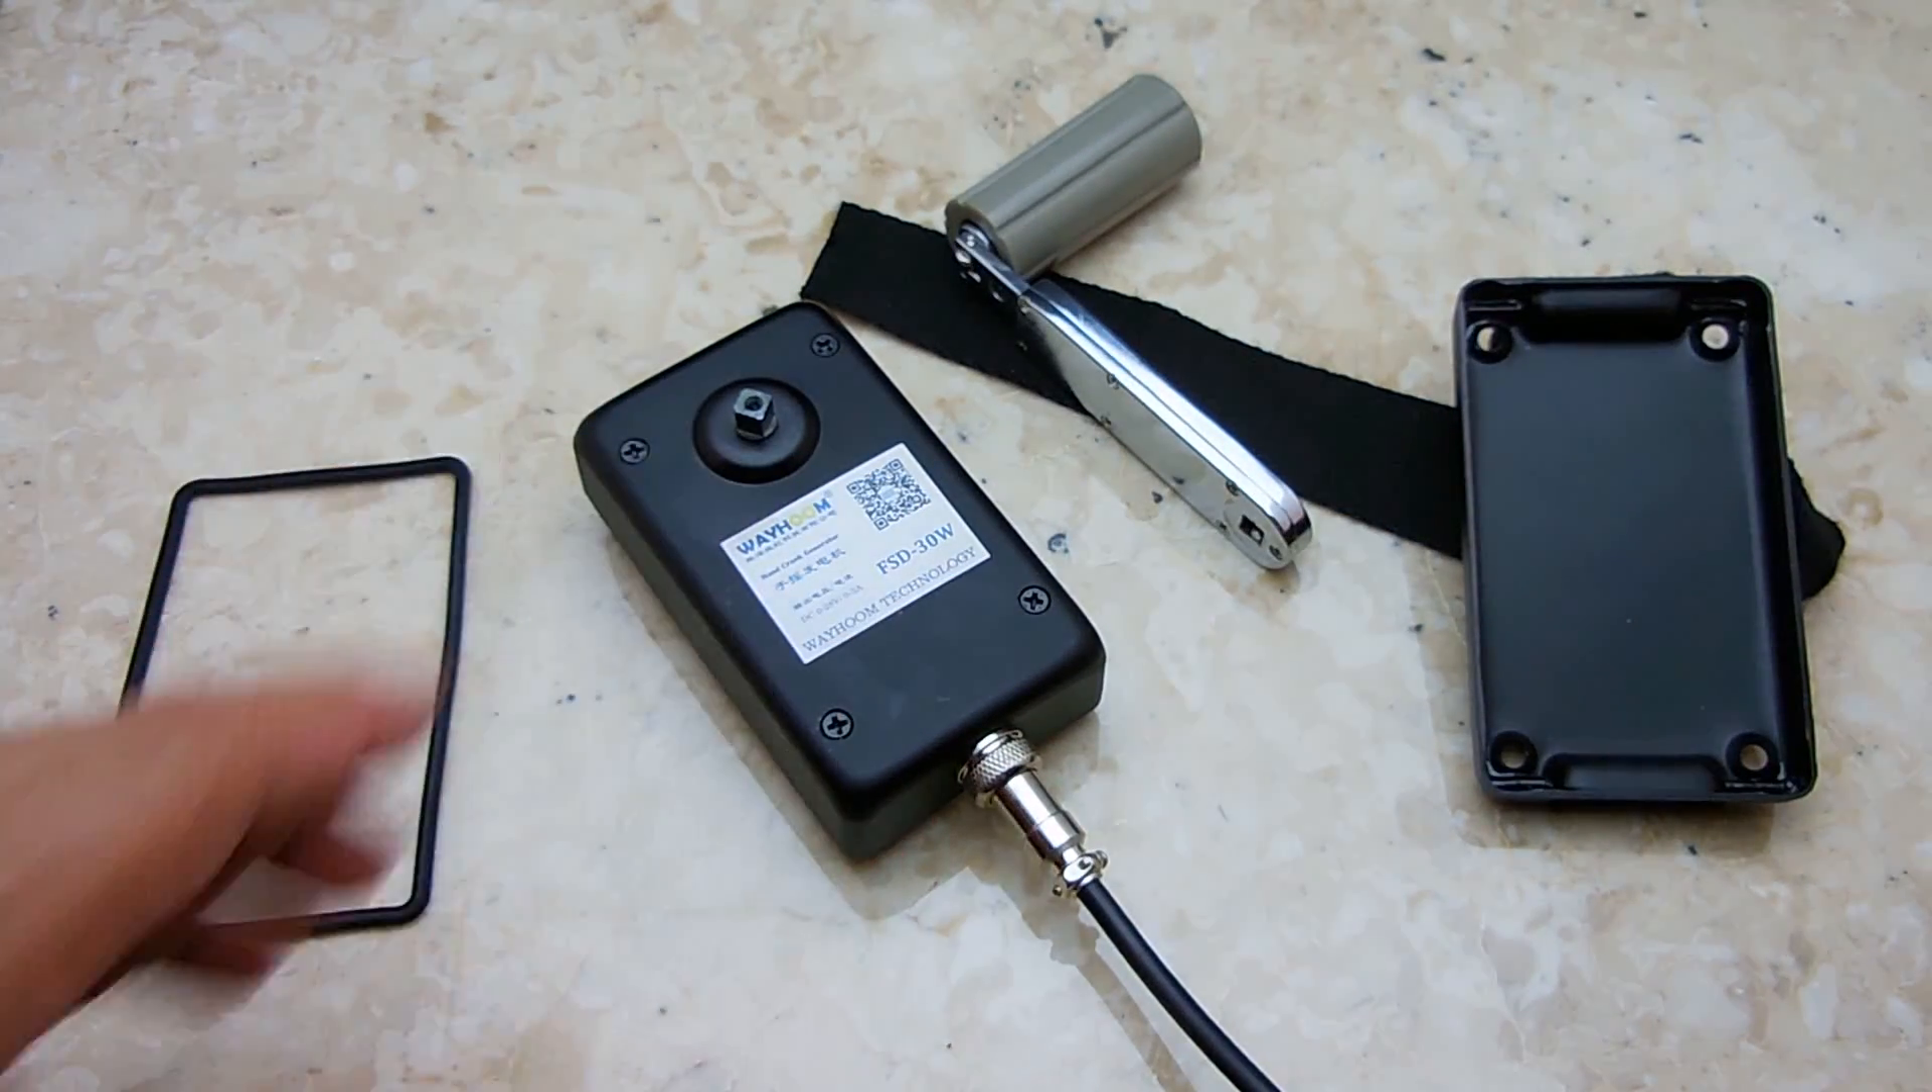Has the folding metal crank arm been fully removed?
Yes.